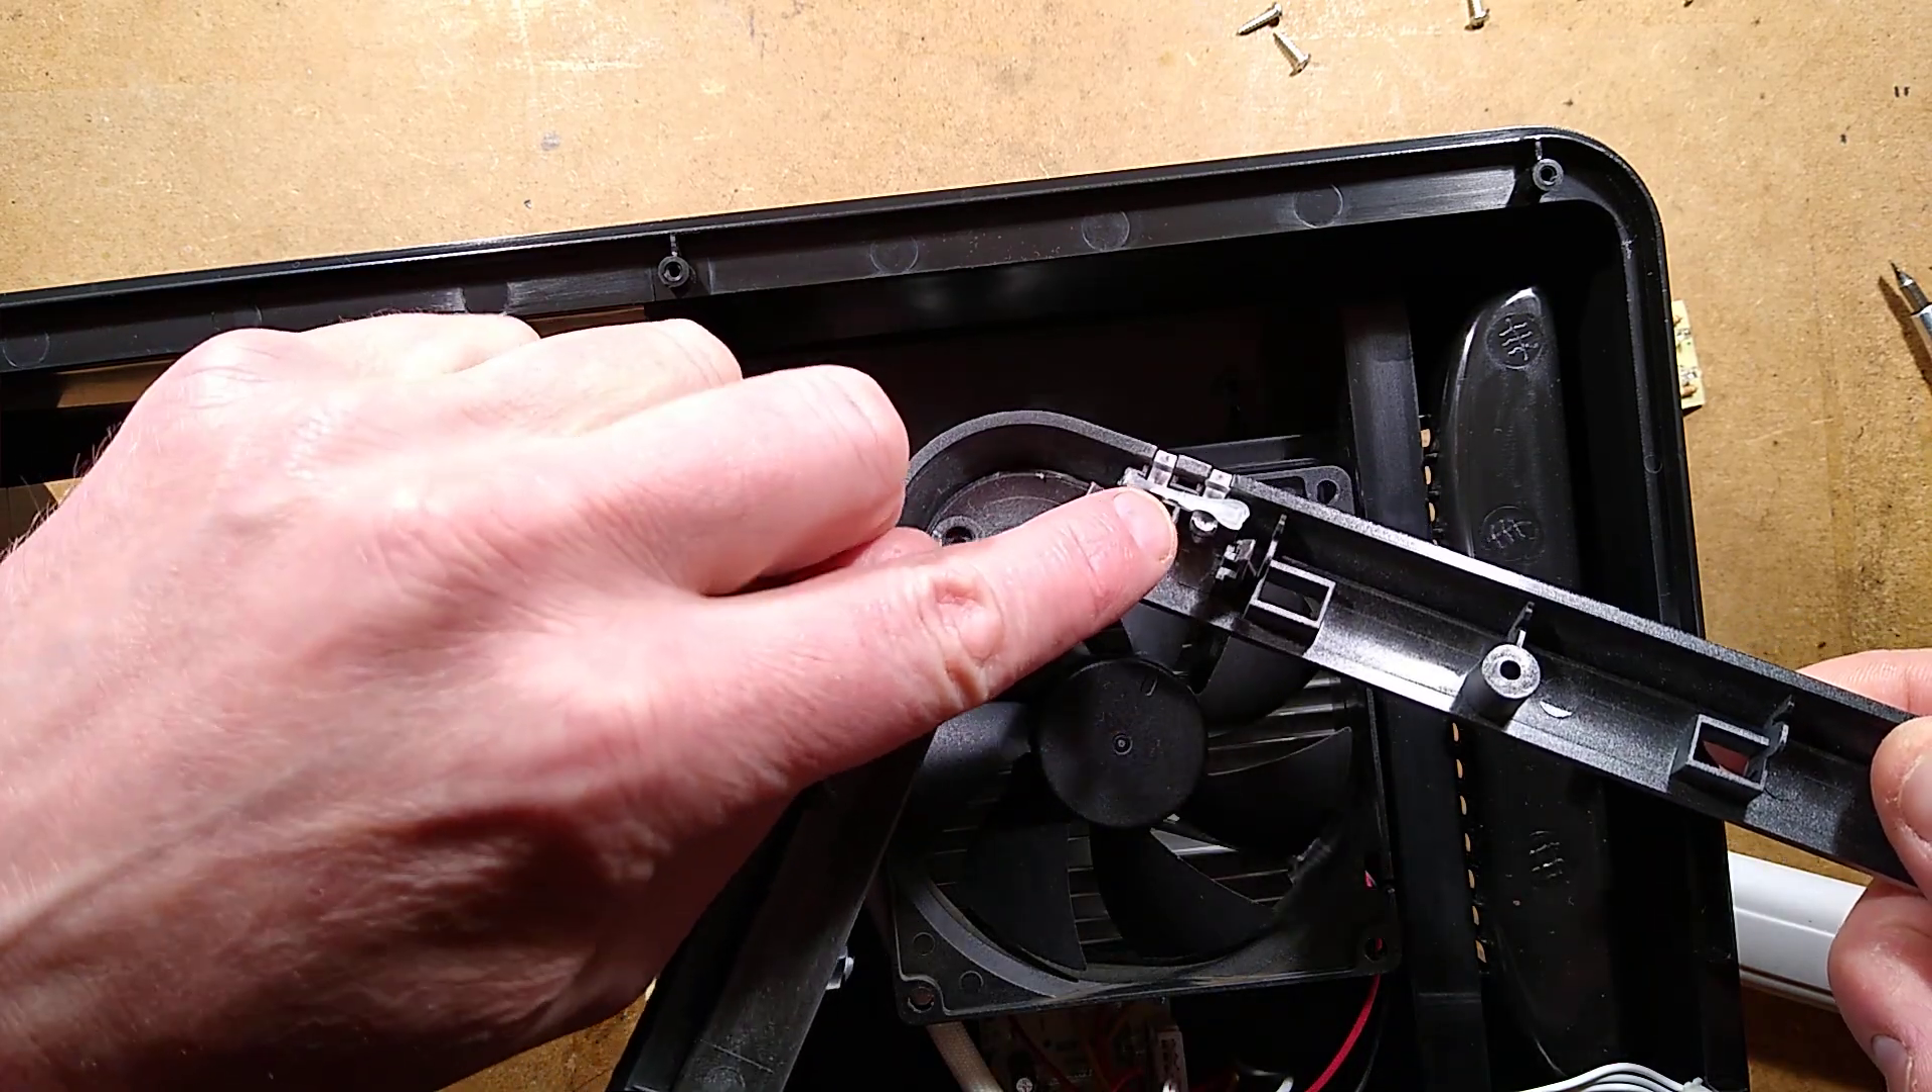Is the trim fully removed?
Yes.